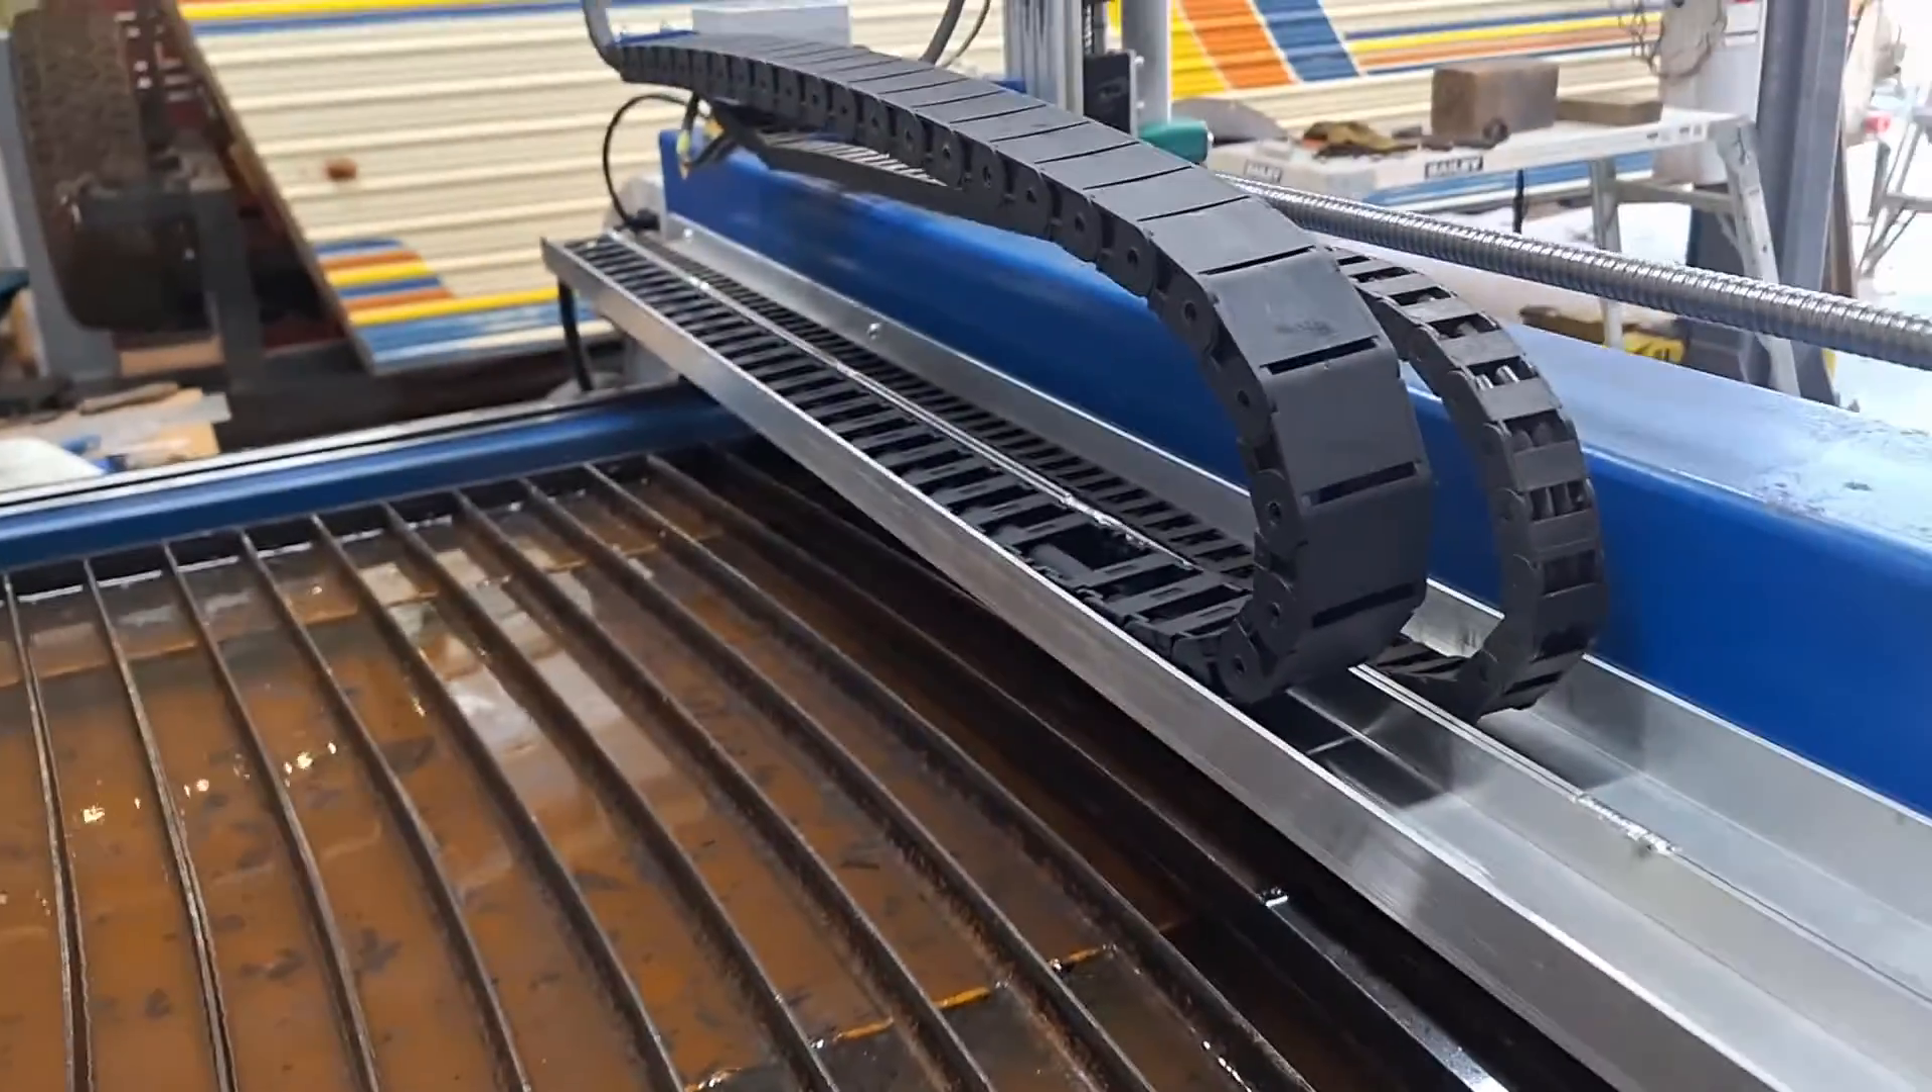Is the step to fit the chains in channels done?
Yes.